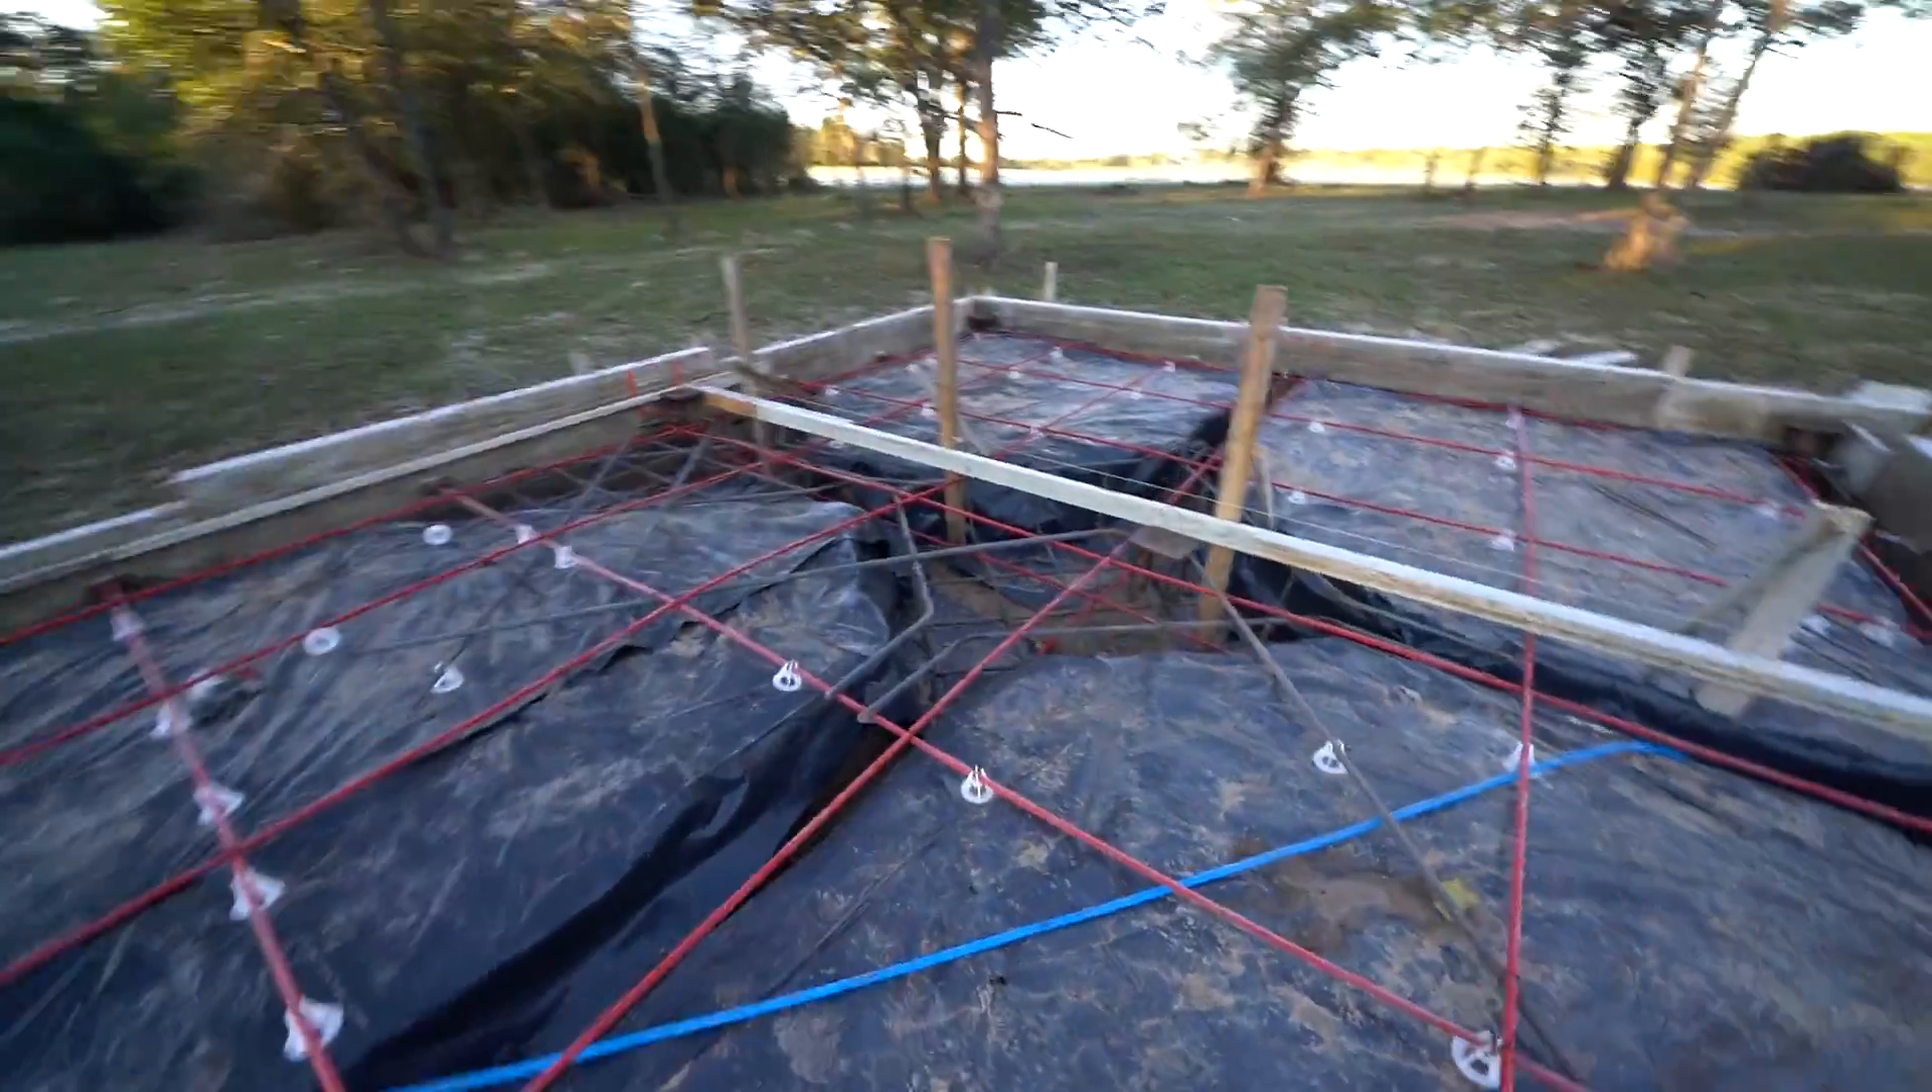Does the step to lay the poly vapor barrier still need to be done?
No.